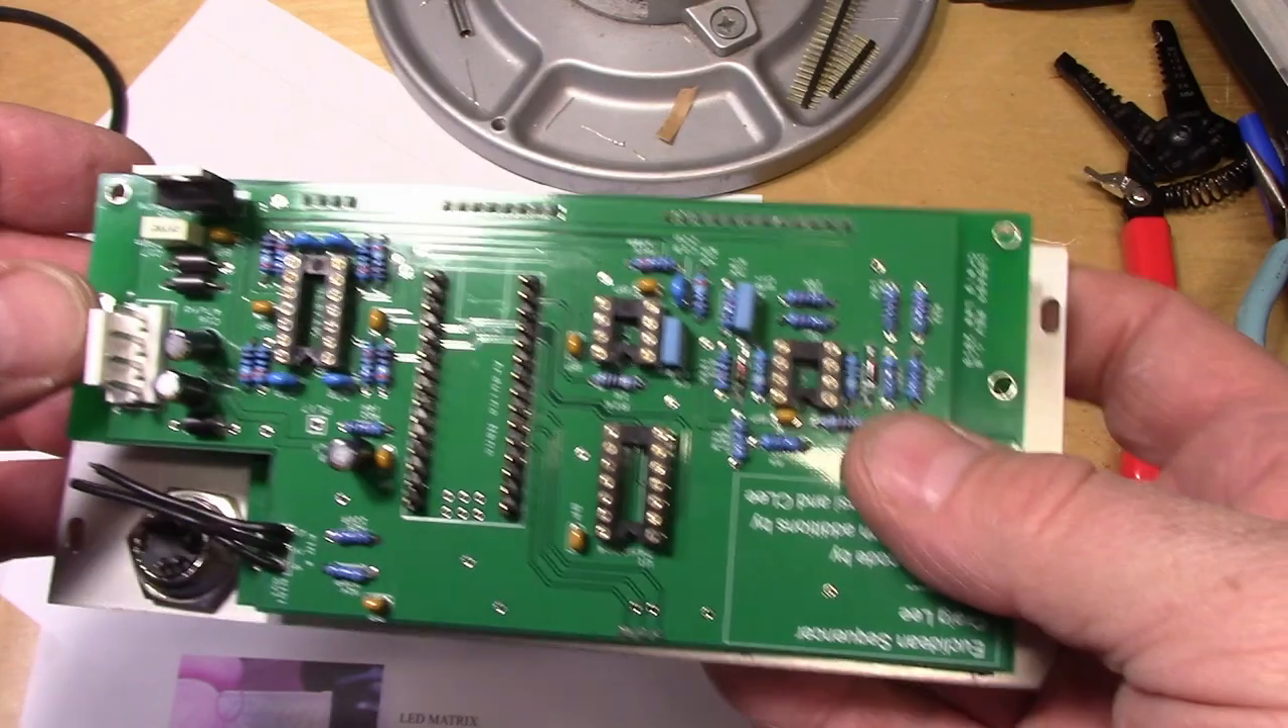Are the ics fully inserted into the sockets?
No.